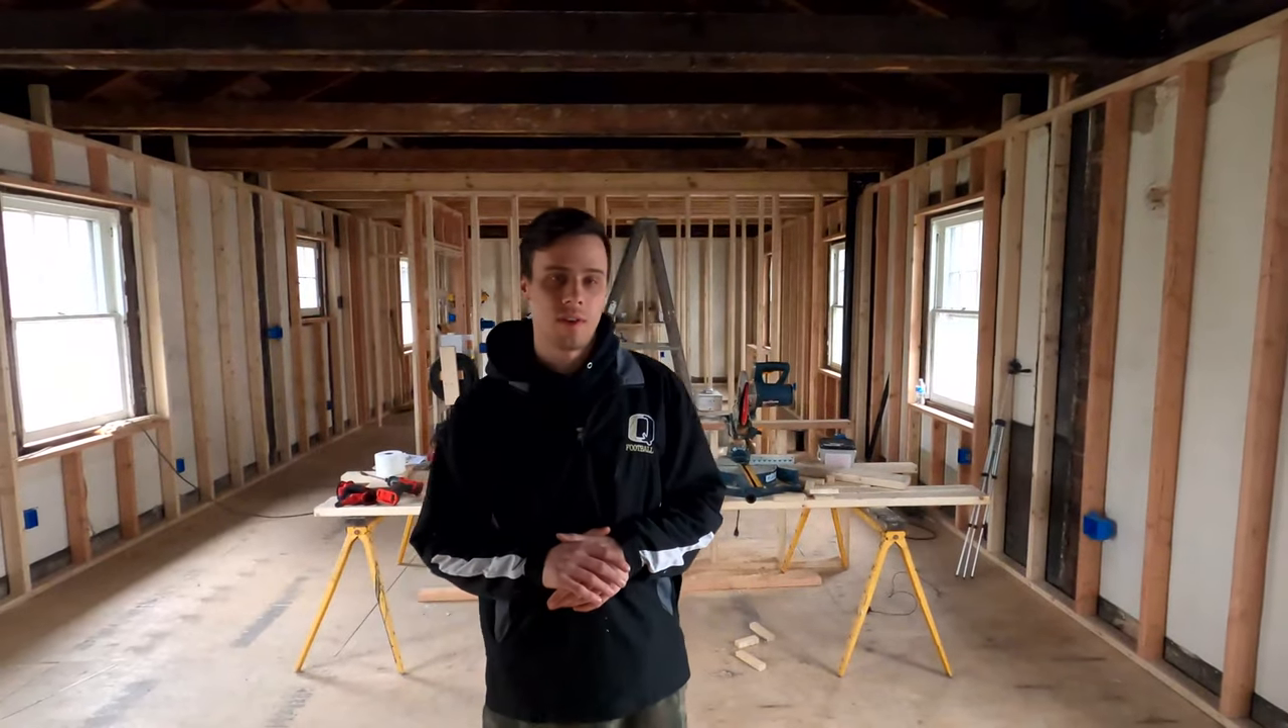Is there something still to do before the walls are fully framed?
No.